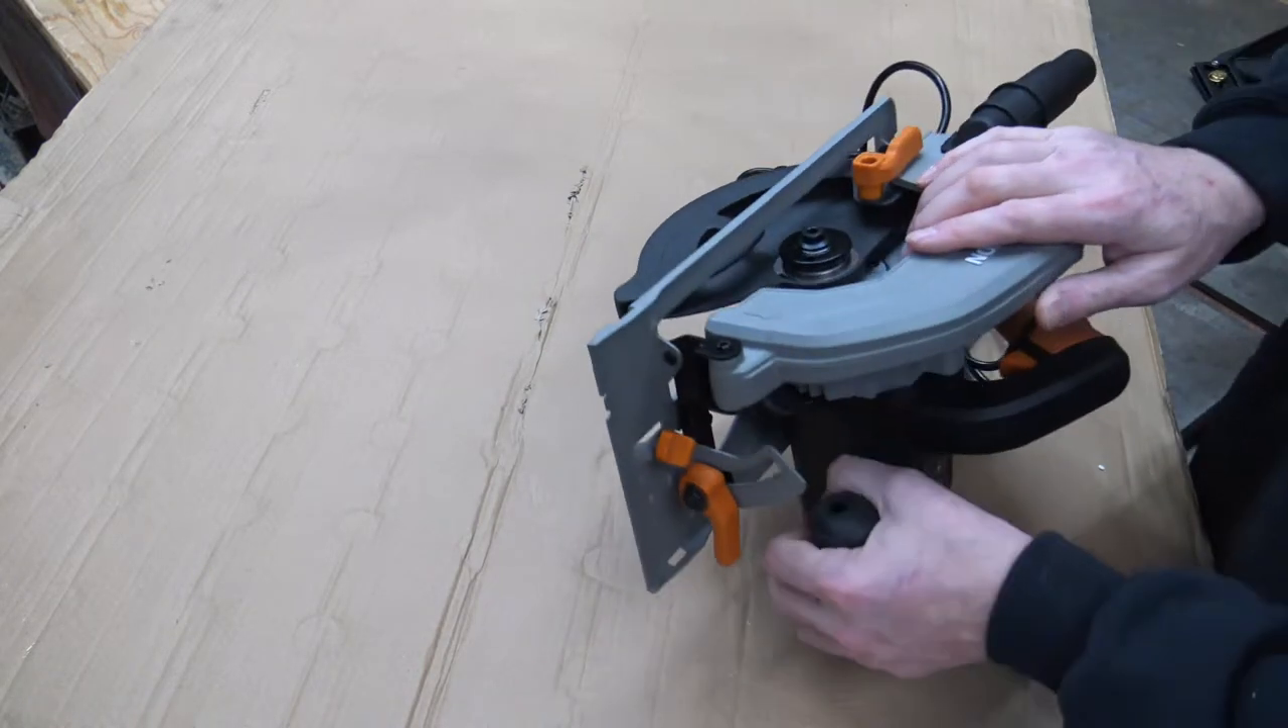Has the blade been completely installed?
No.